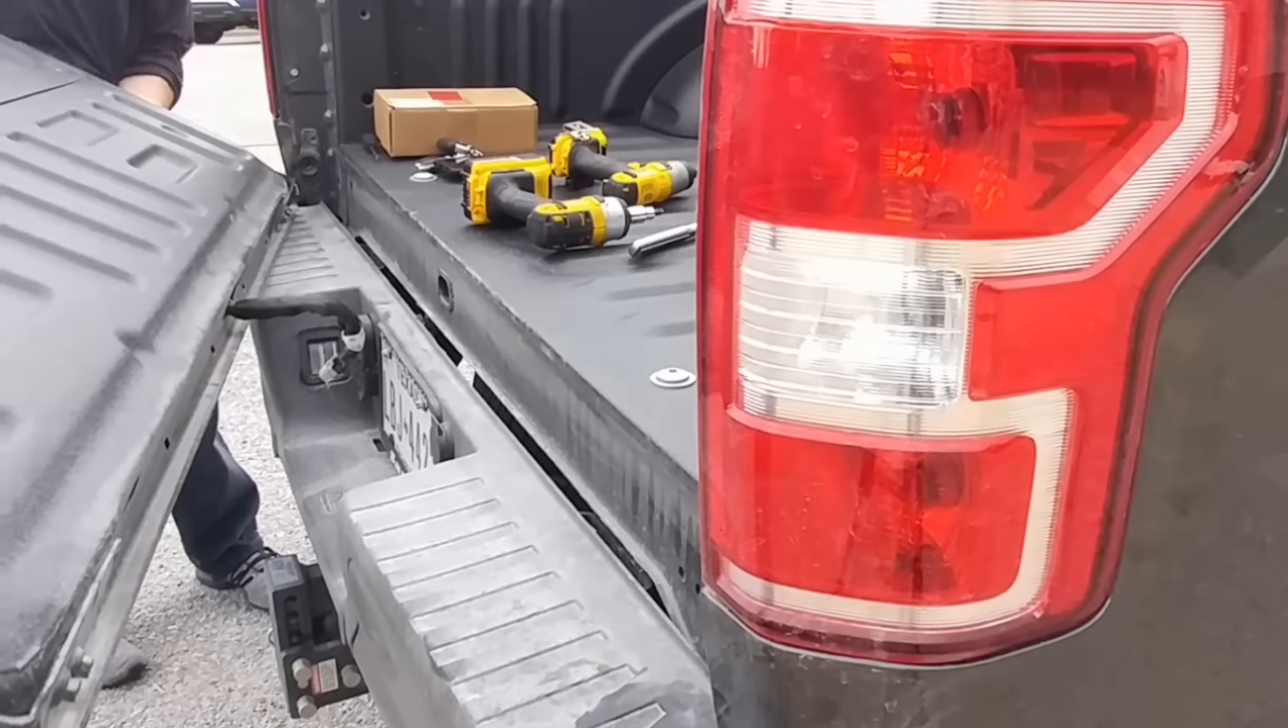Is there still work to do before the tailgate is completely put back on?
Yes.